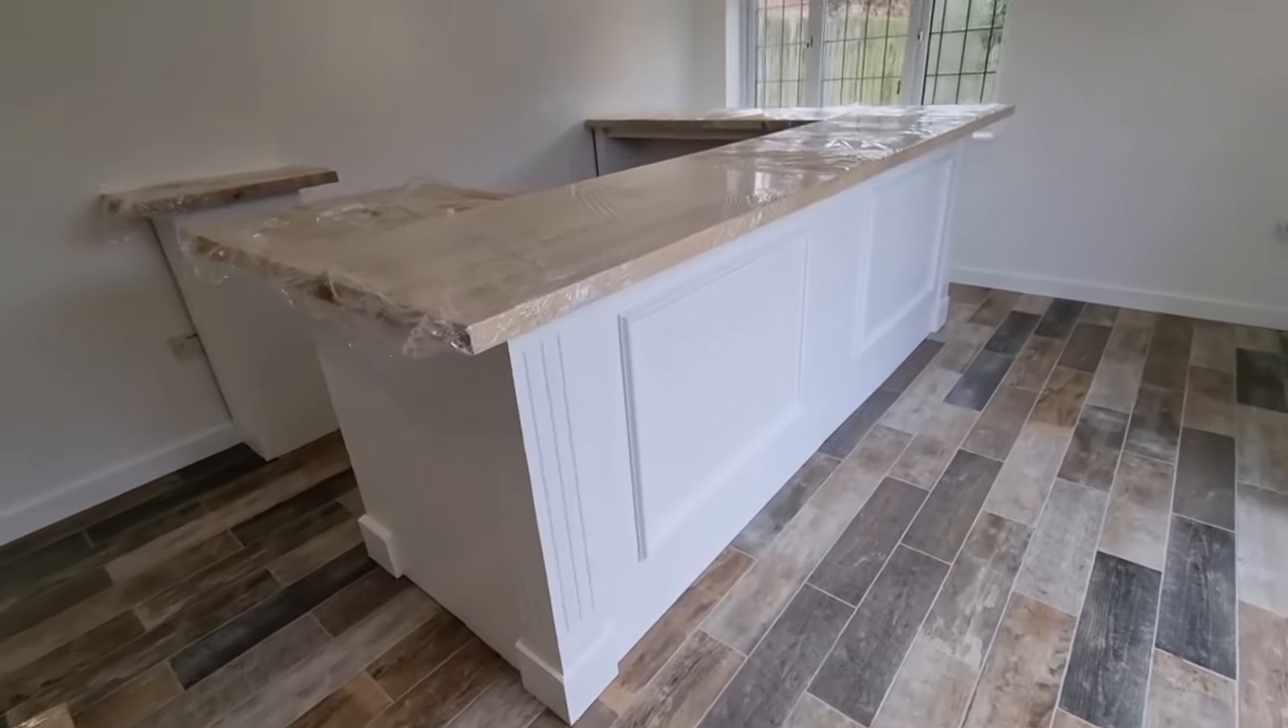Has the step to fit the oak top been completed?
Yes.